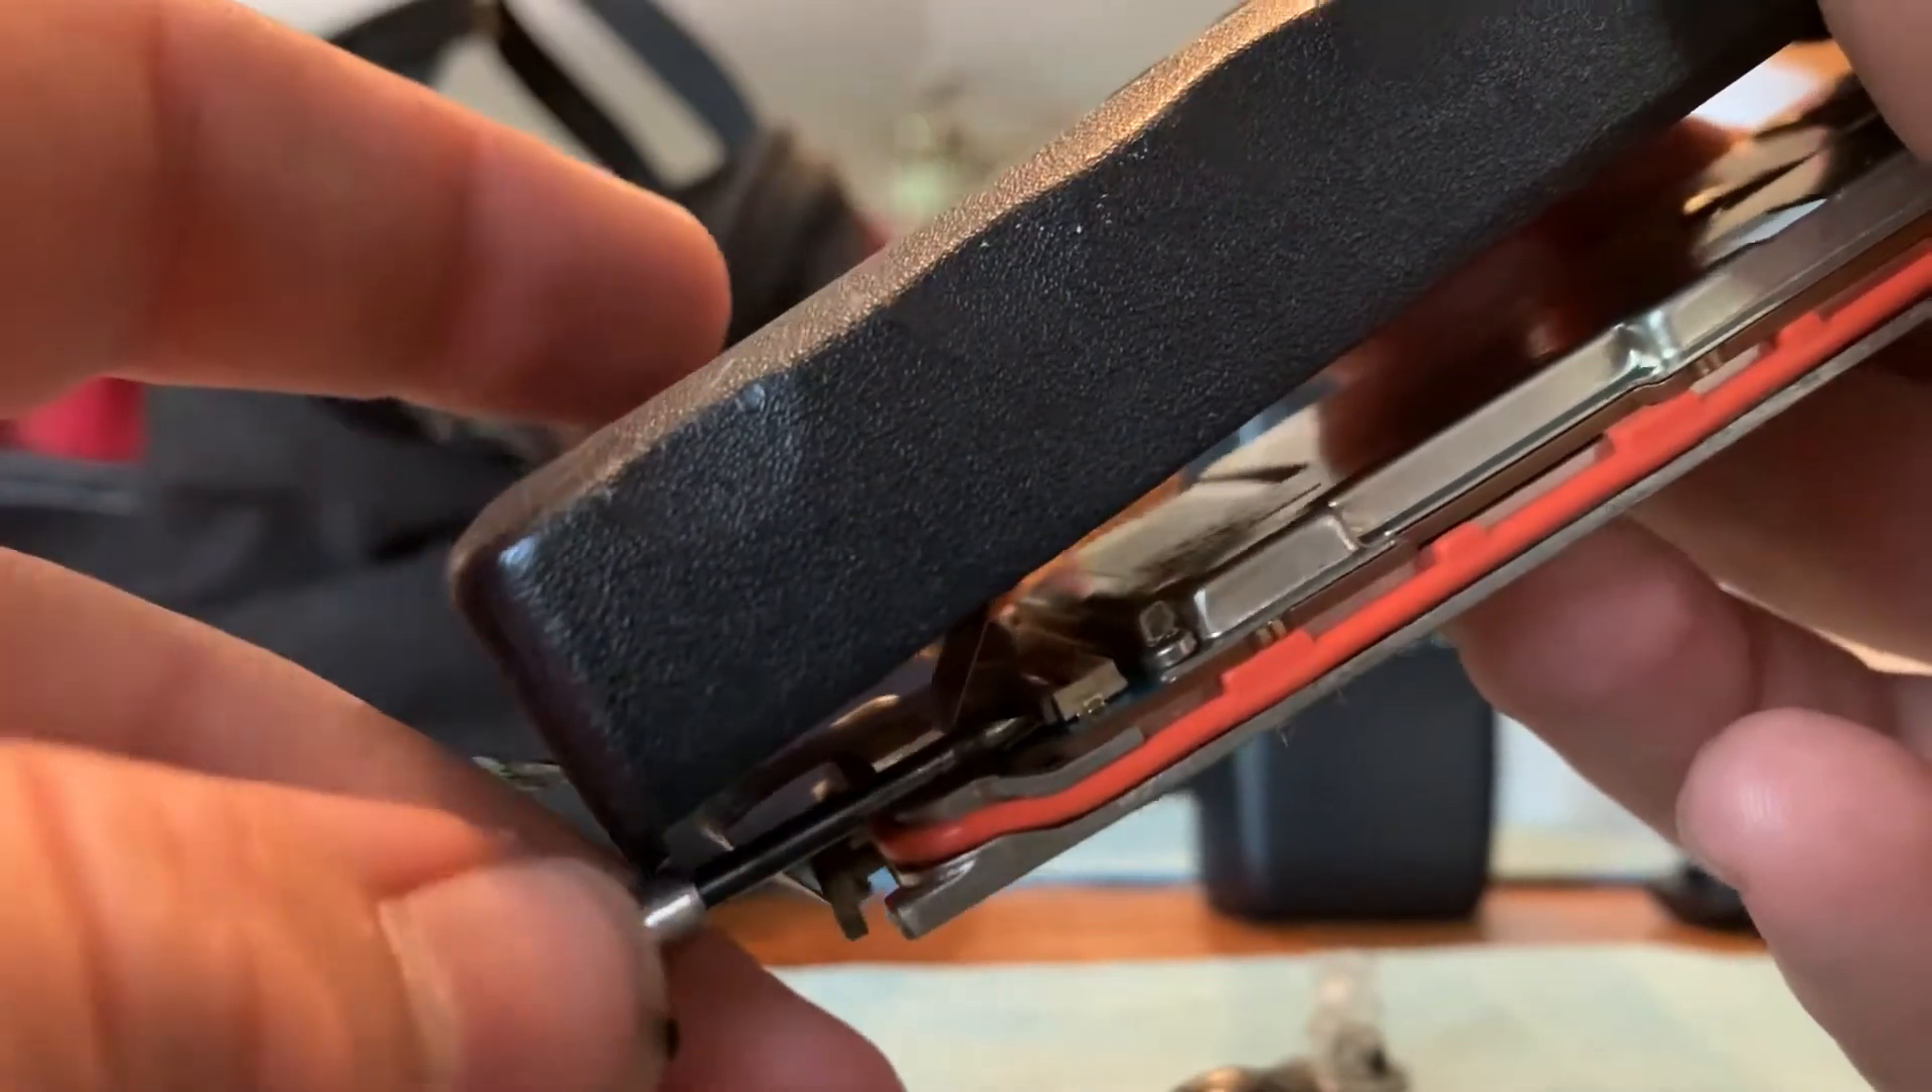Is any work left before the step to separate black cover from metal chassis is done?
Yes.